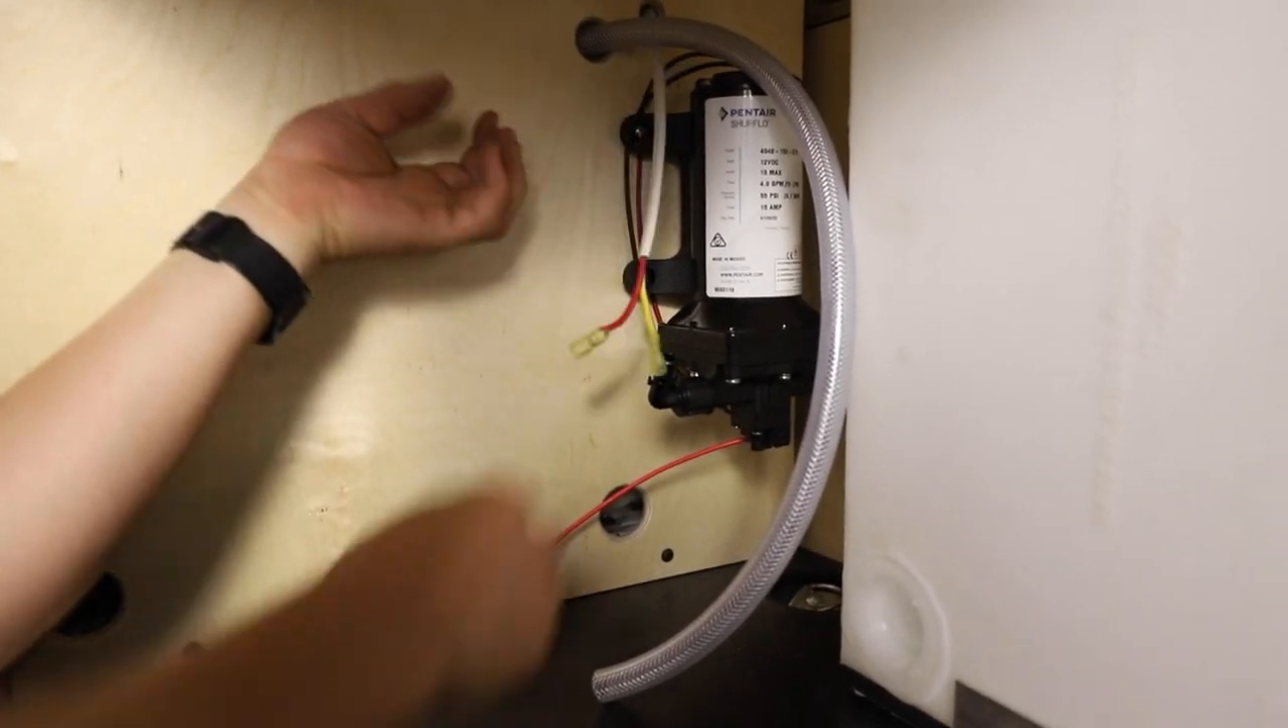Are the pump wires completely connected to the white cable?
No.